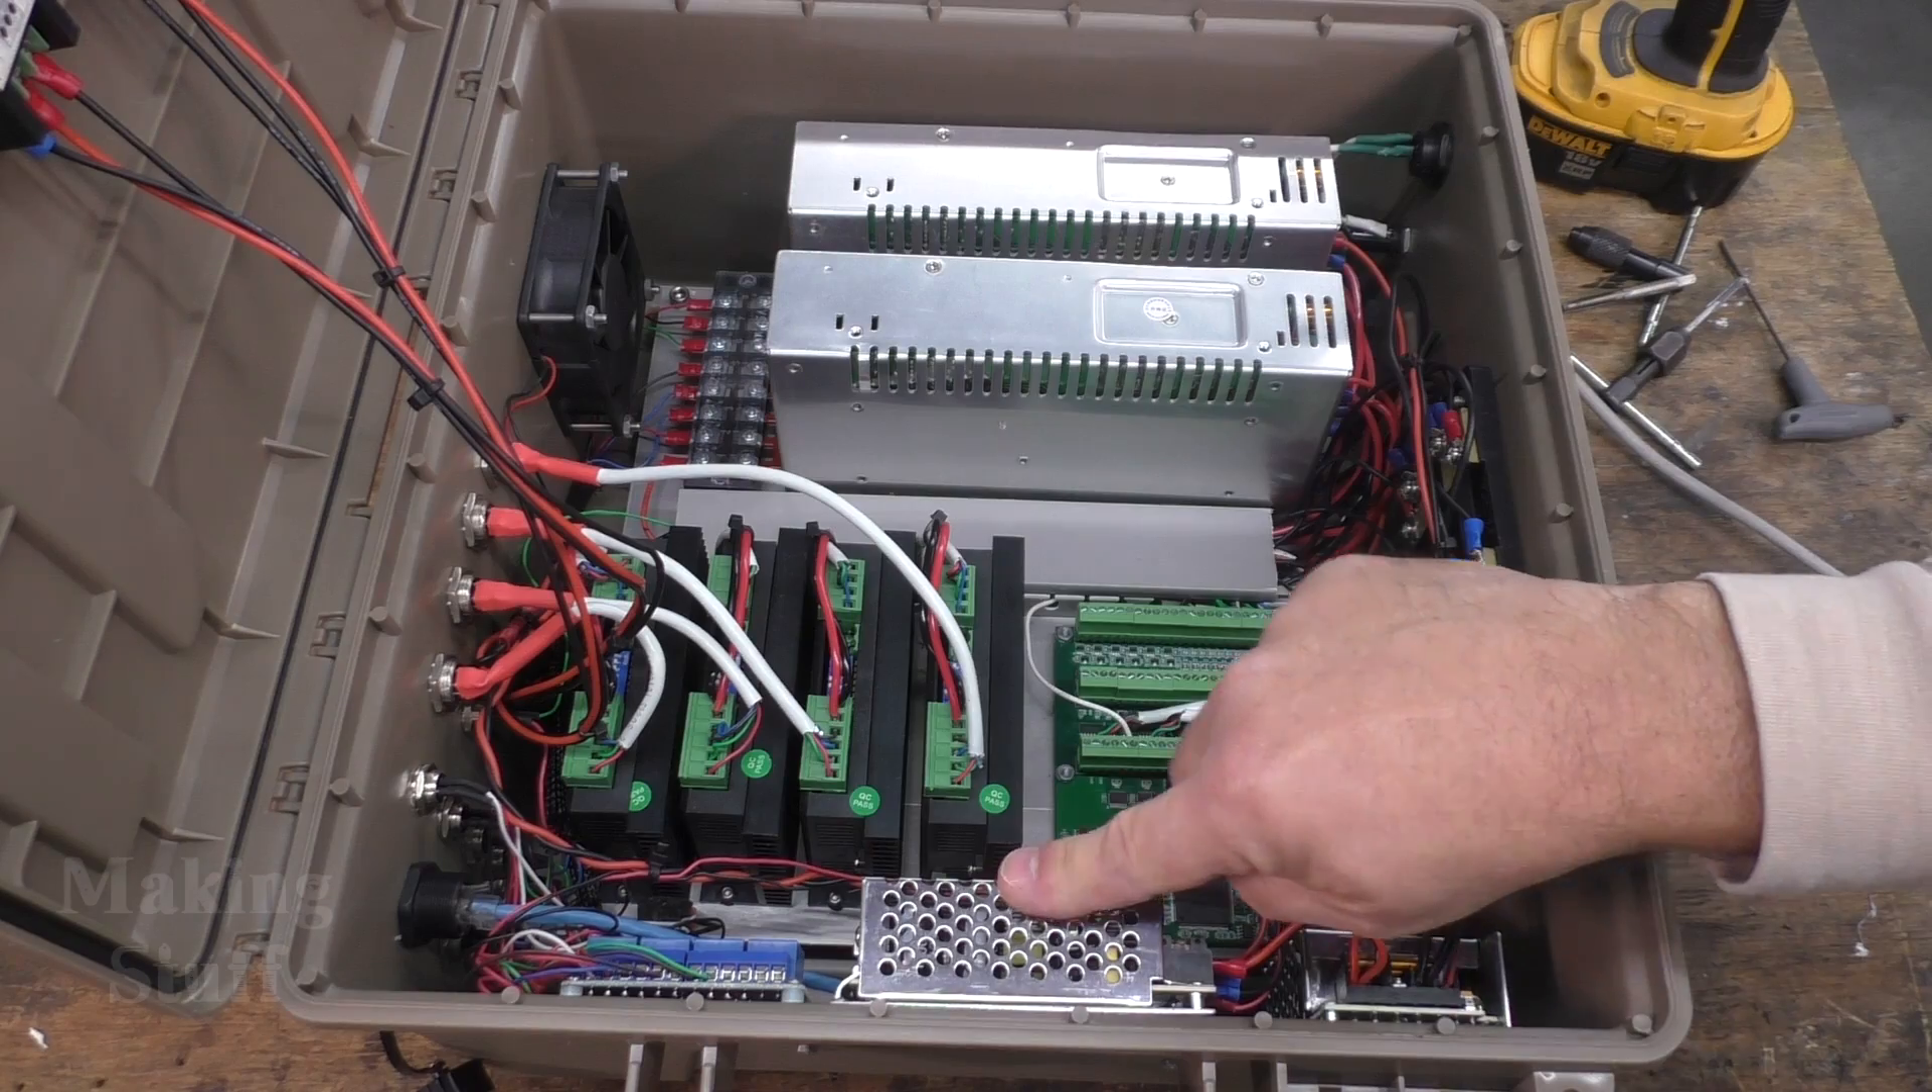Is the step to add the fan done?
Yes.